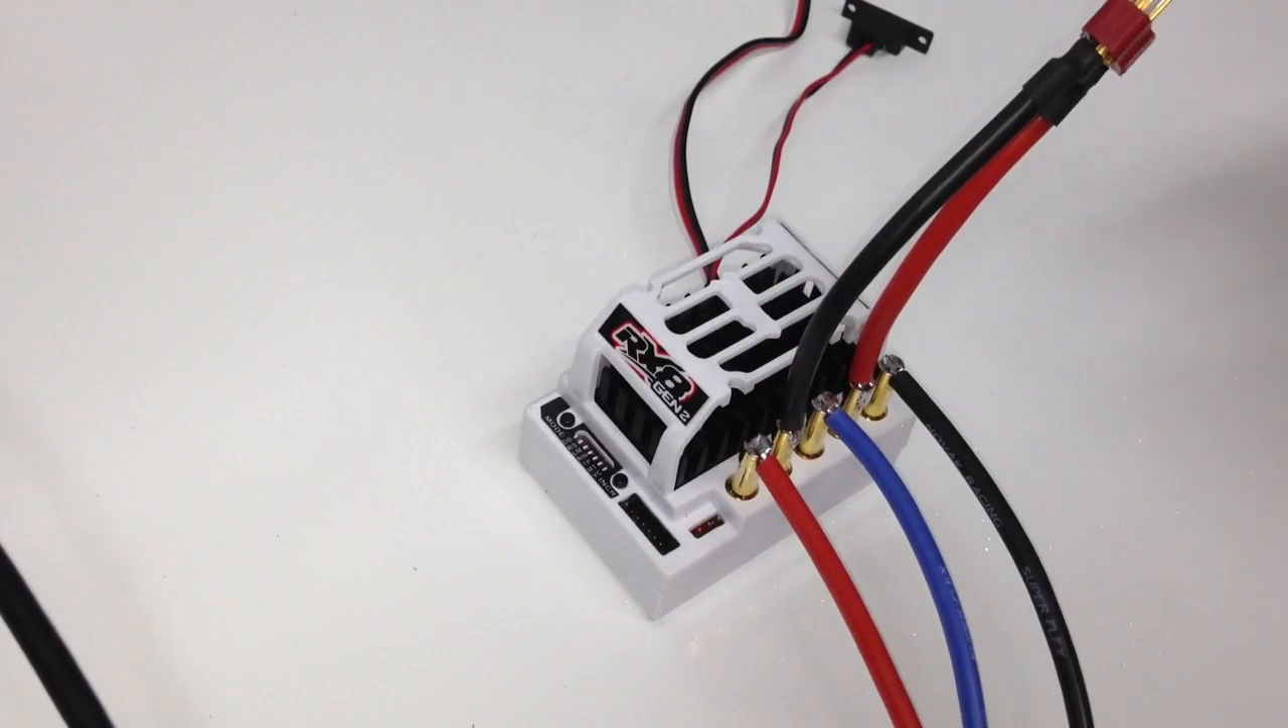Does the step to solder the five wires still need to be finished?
No.